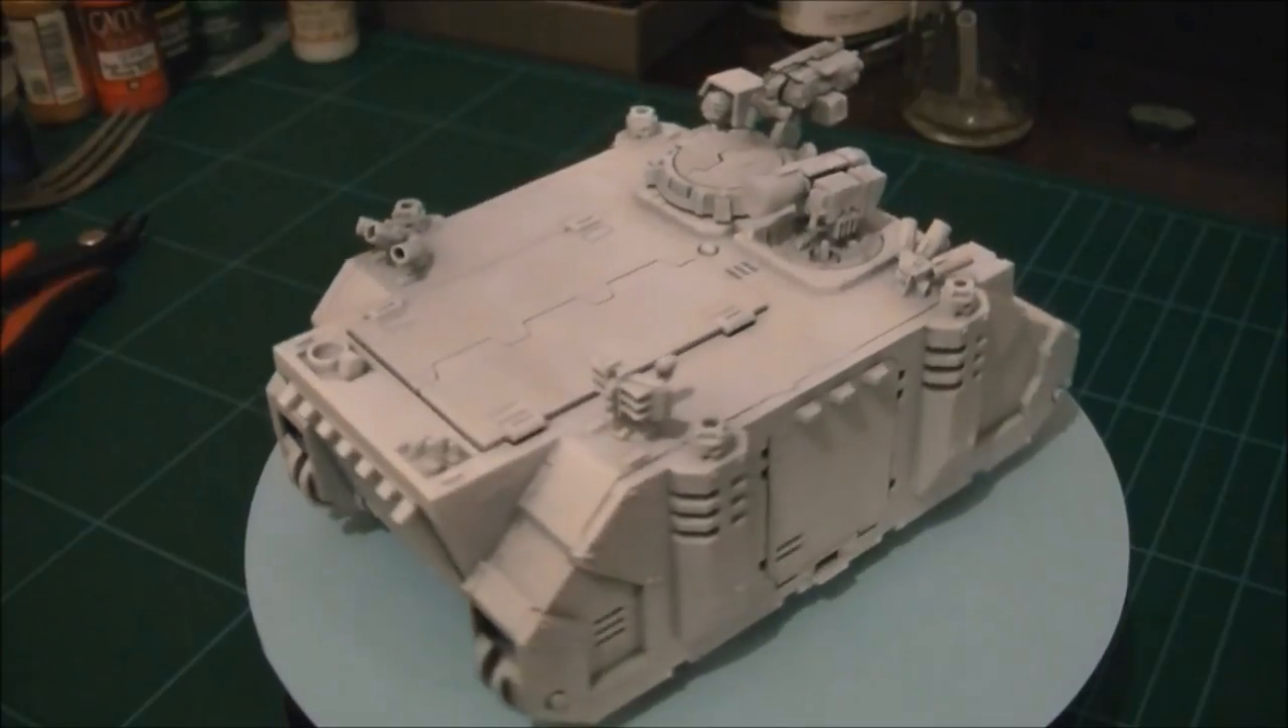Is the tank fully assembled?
Yes.